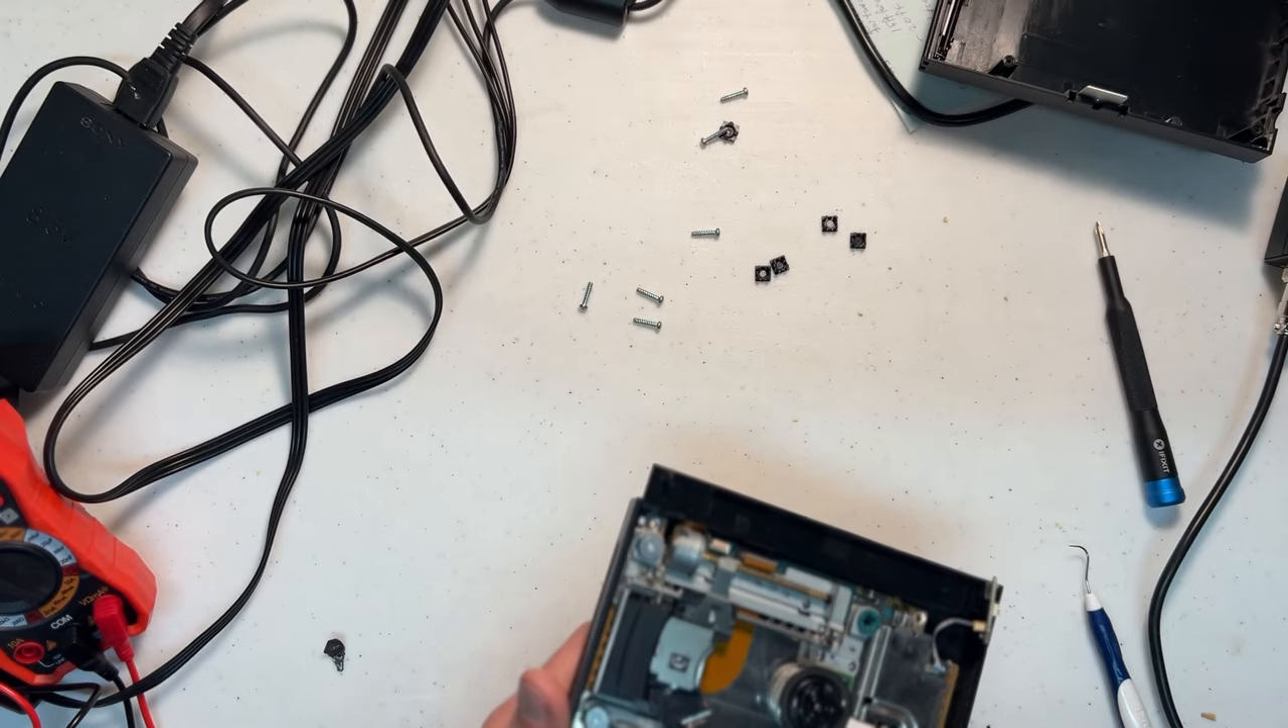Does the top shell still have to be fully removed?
No.